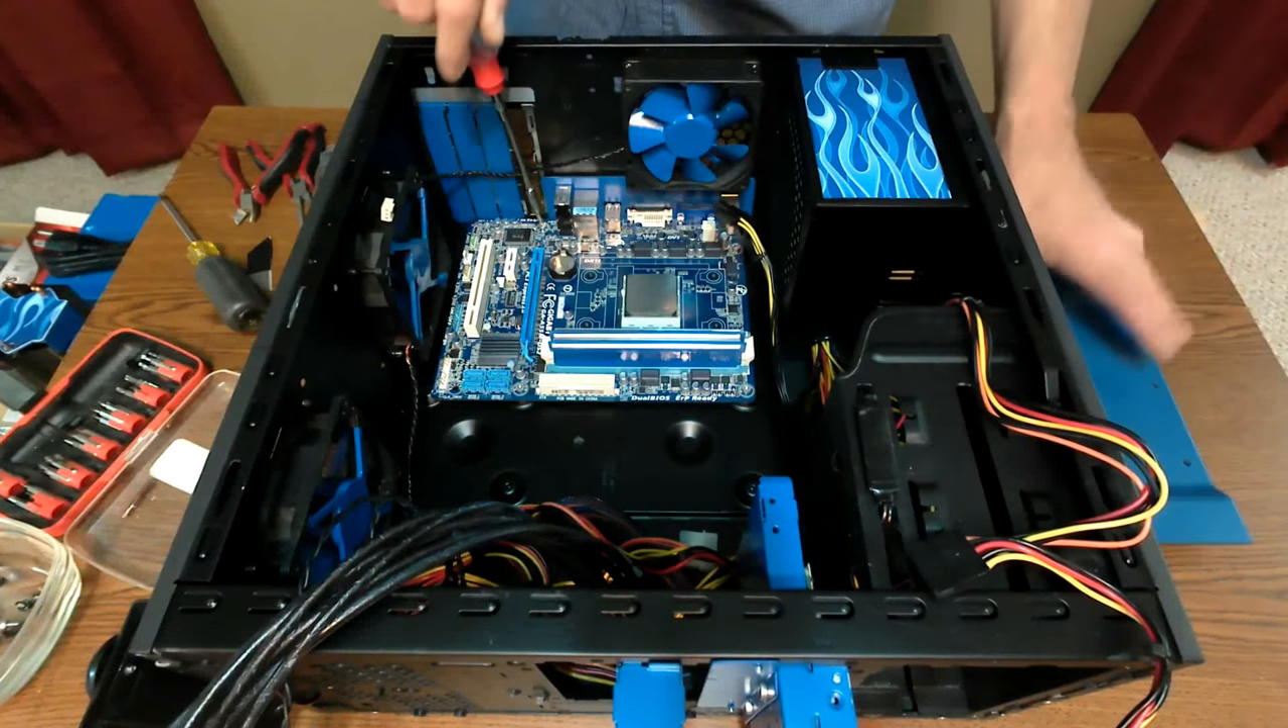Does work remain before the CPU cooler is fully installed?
Yes.